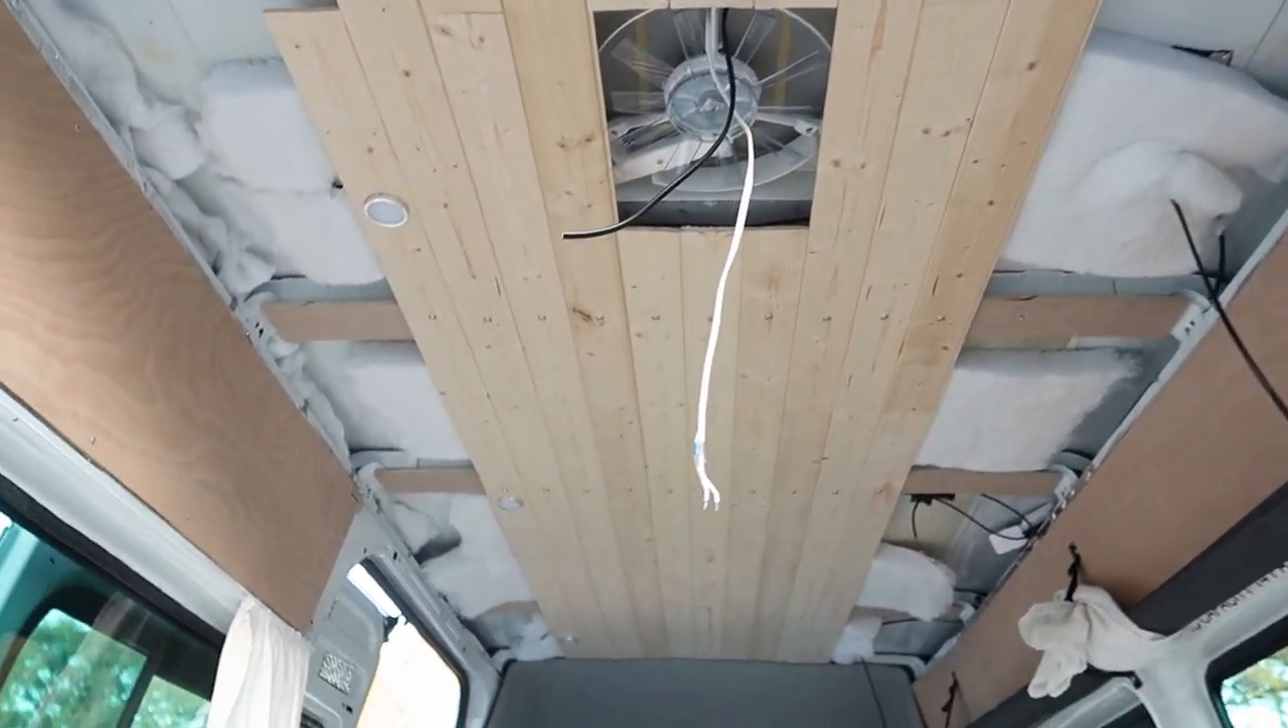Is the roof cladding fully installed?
No.